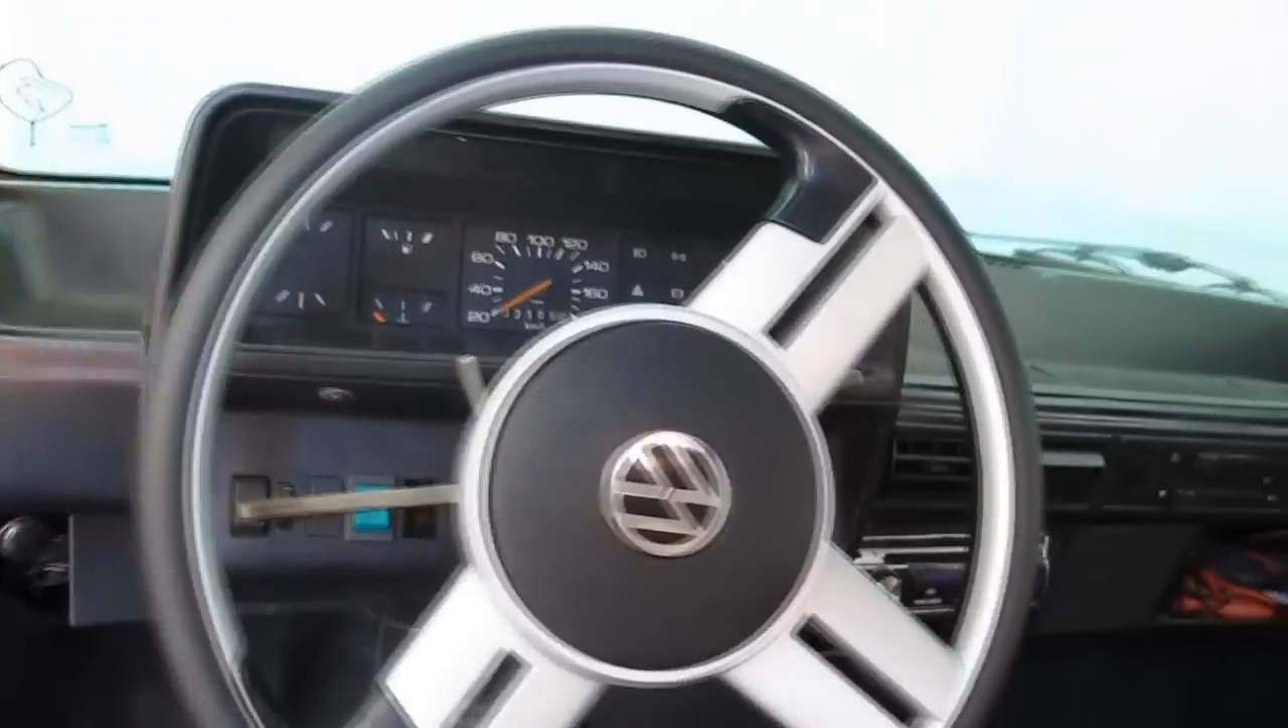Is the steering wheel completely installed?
Yes.